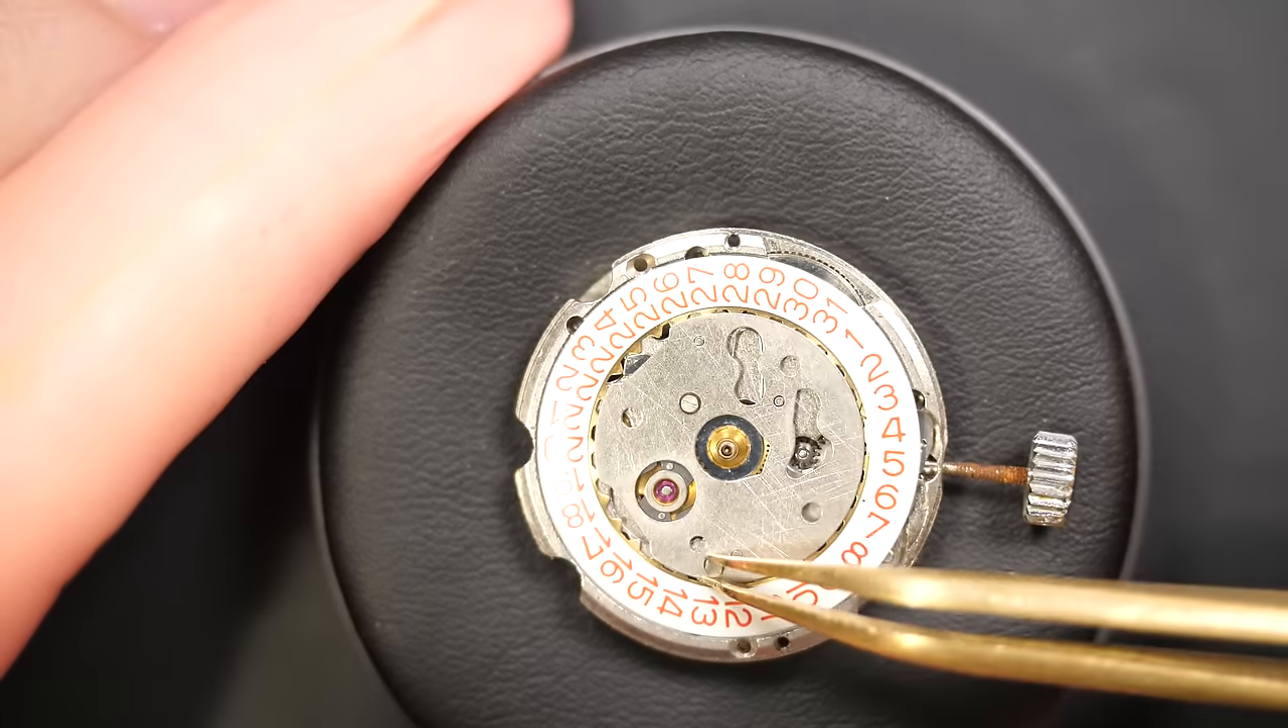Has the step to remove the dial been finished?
Yes.